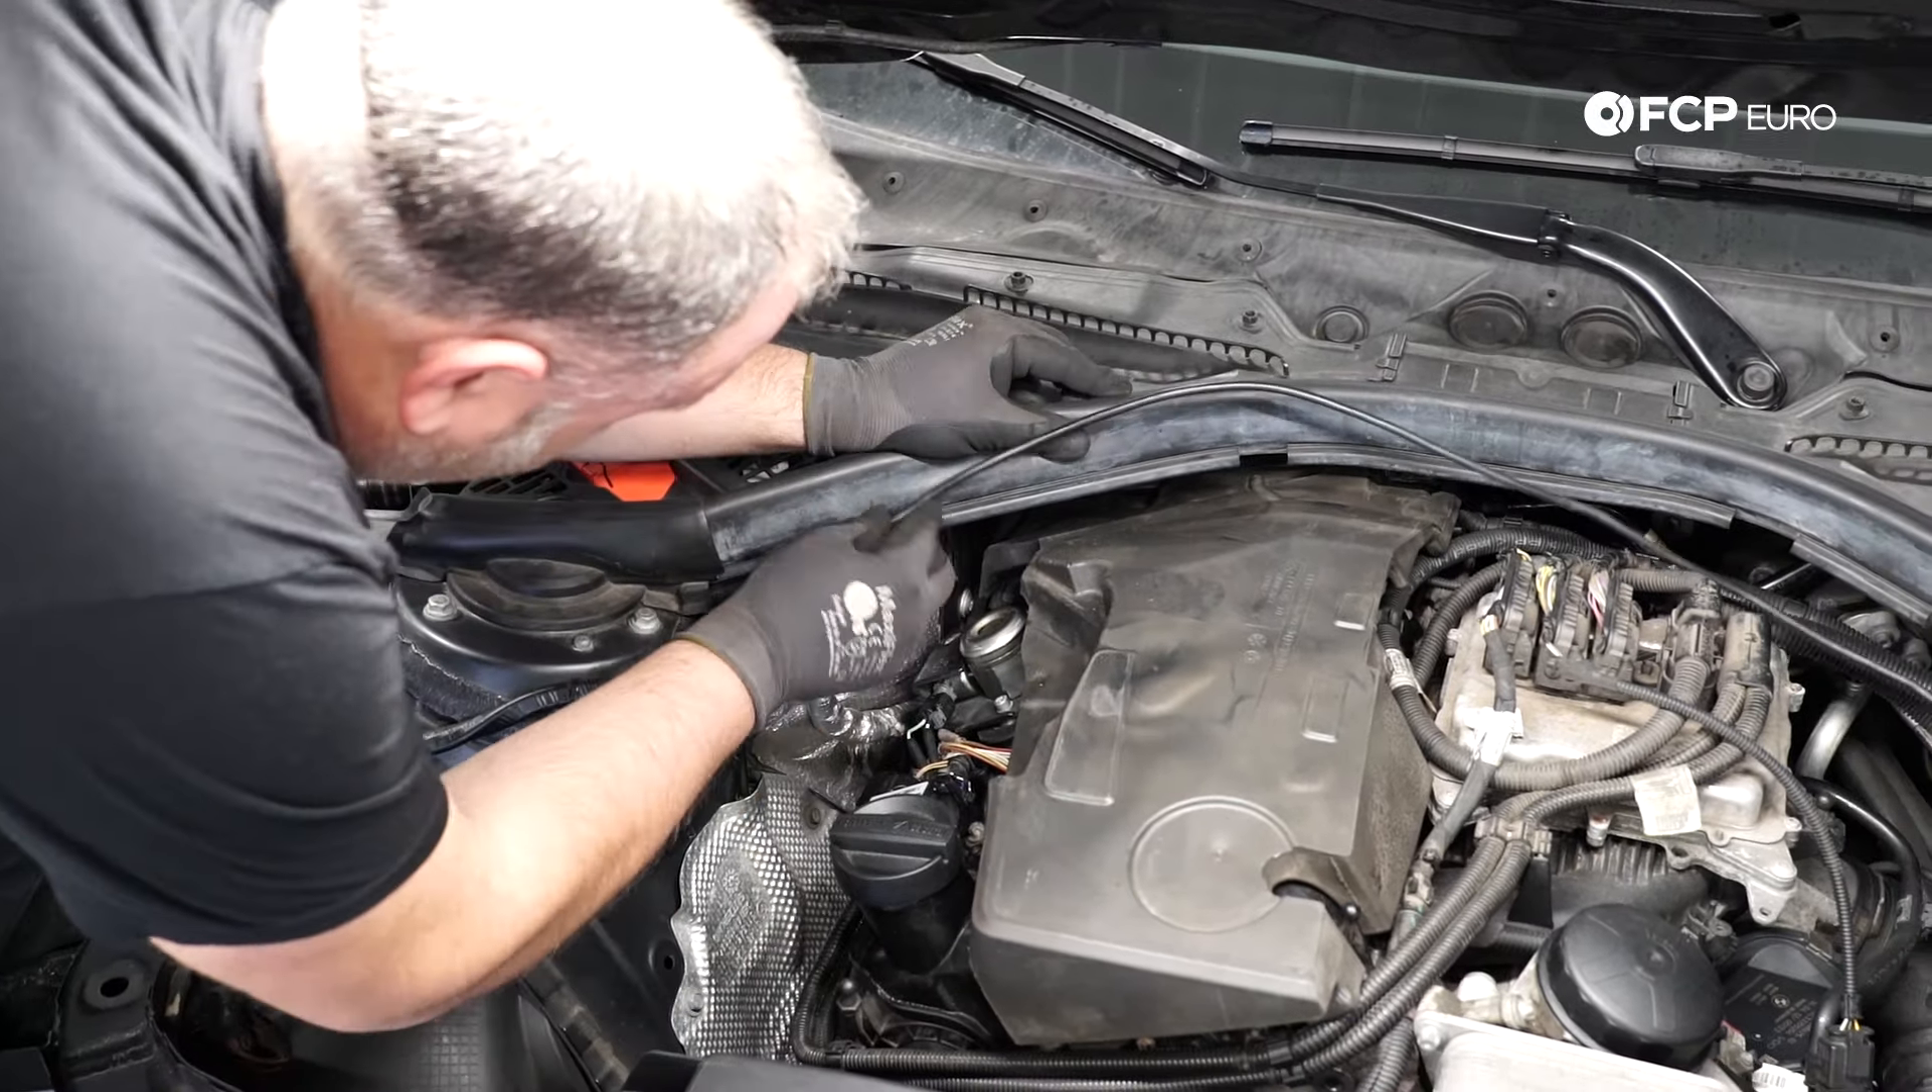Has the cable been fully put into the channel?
No.